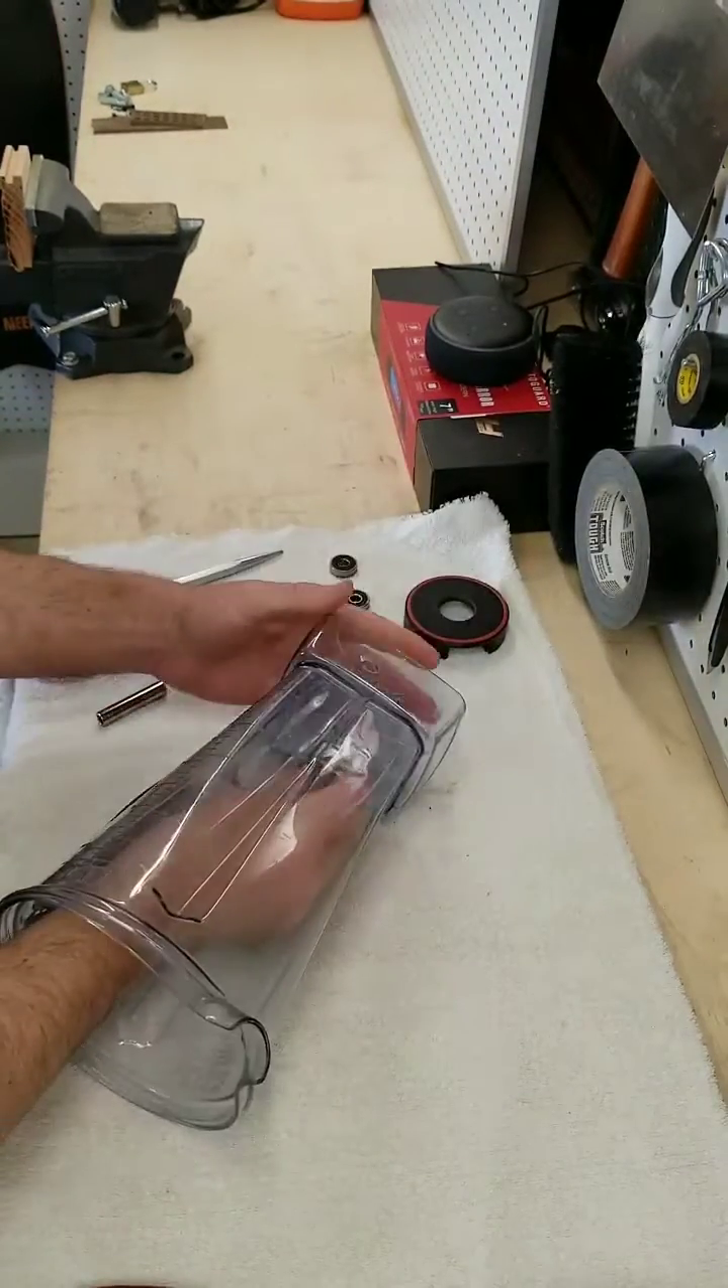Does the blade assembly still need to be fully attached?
Yes.